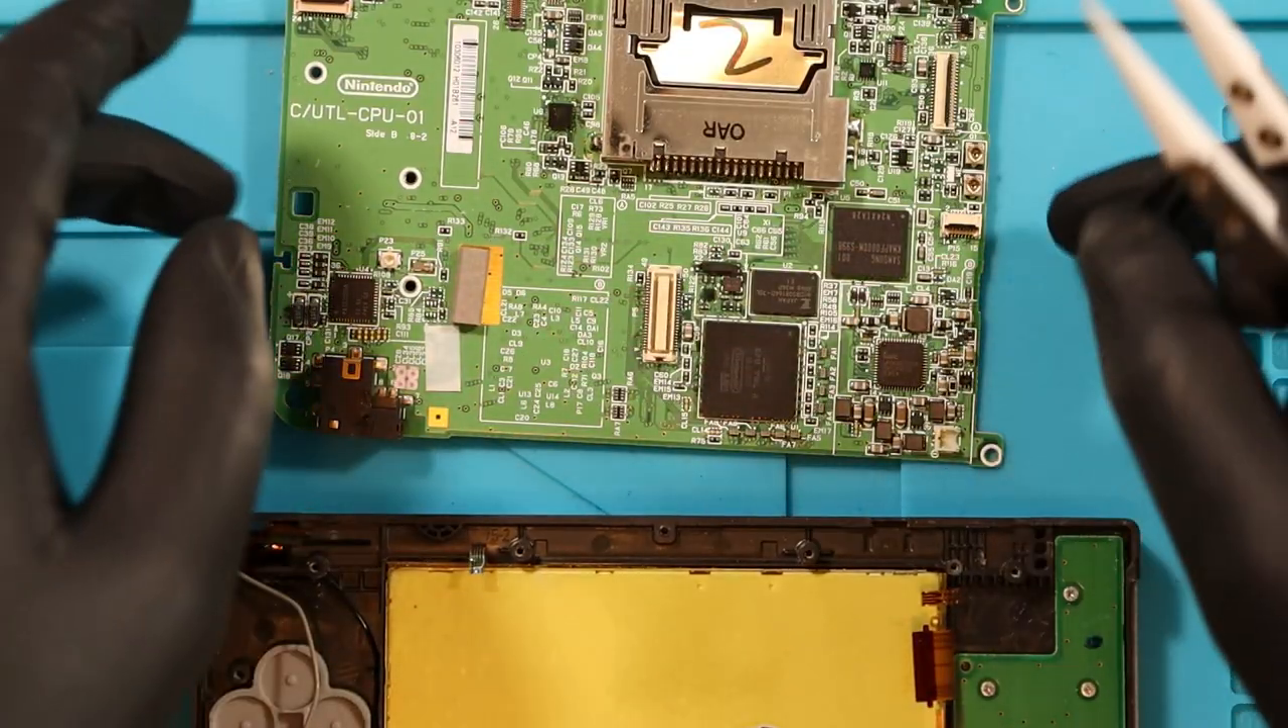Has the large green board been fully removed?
Yes.